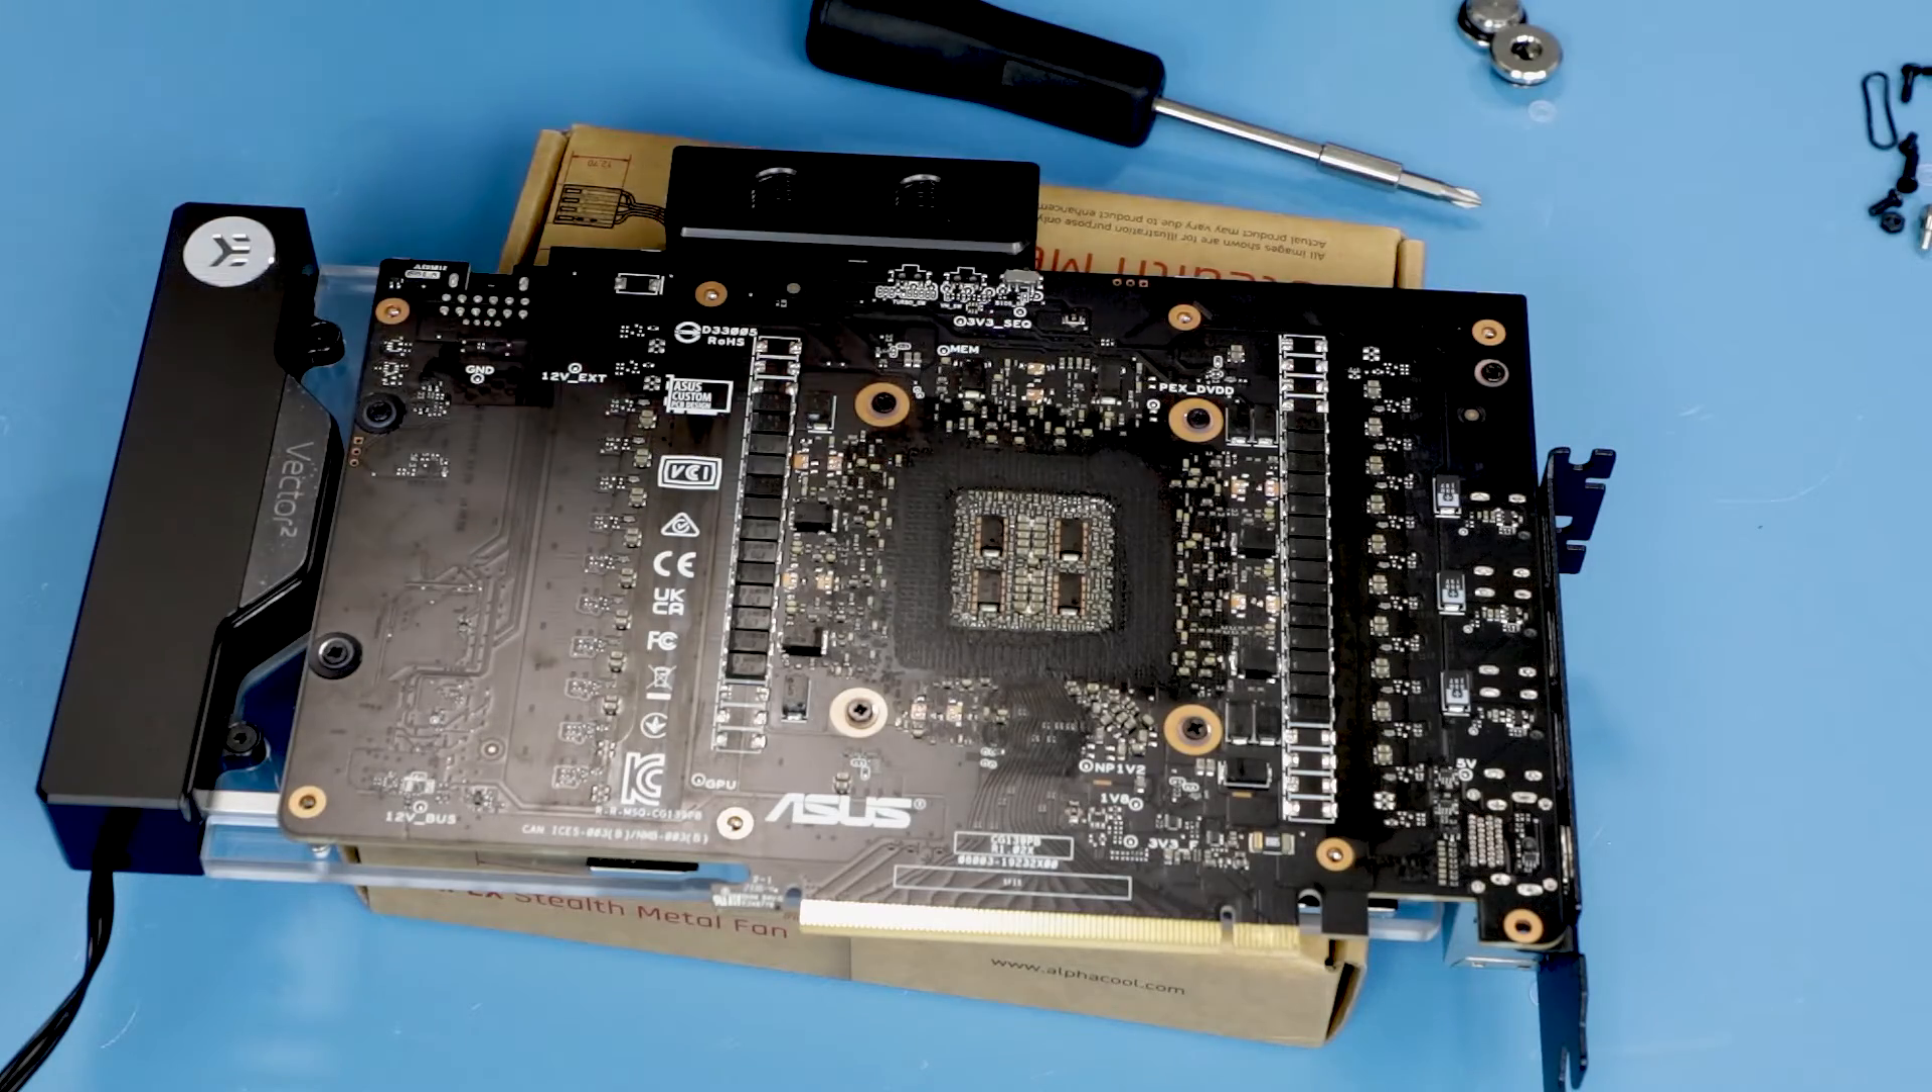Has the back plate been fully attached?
No.